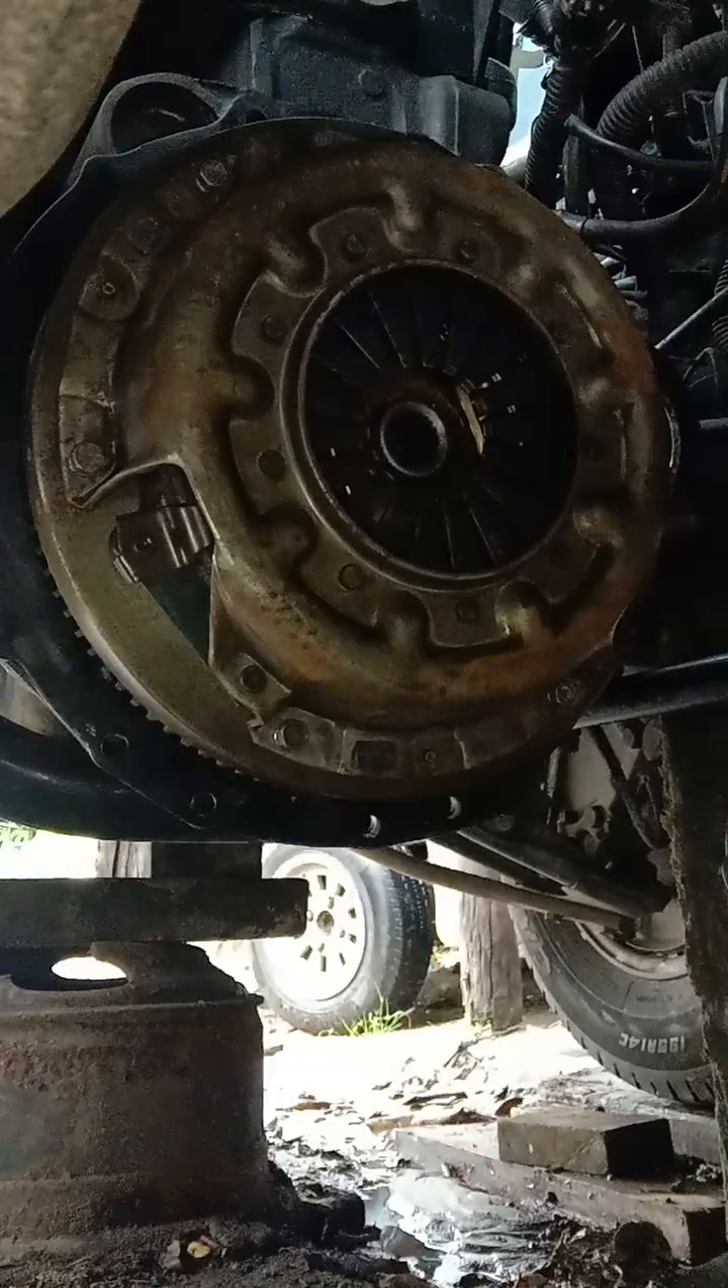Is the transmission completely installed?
No.